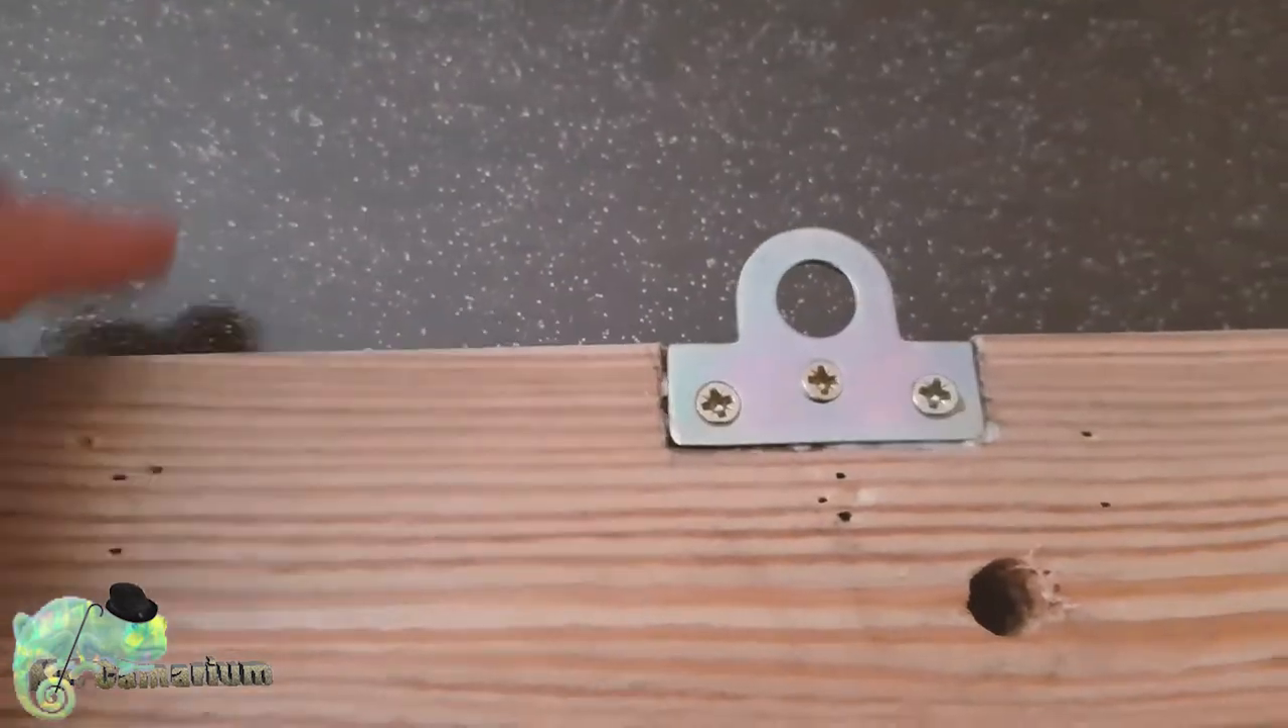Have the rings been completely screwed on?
Yes.